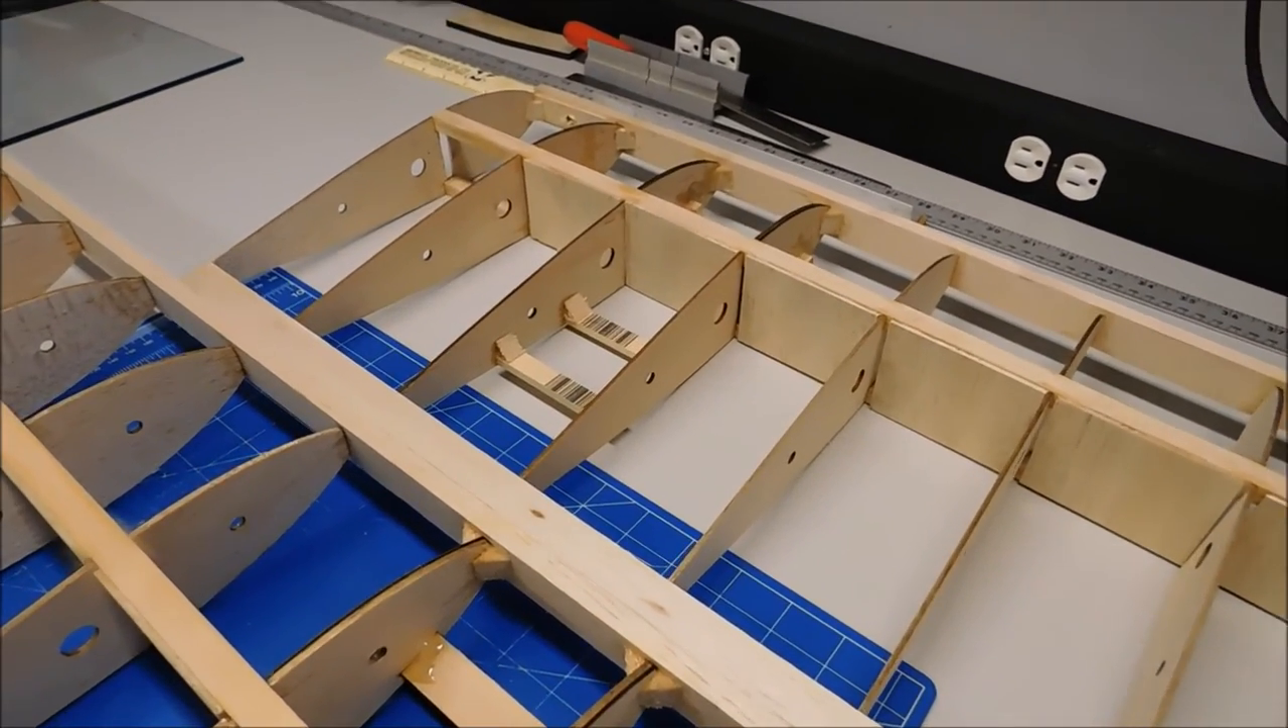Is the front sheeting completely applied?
No.